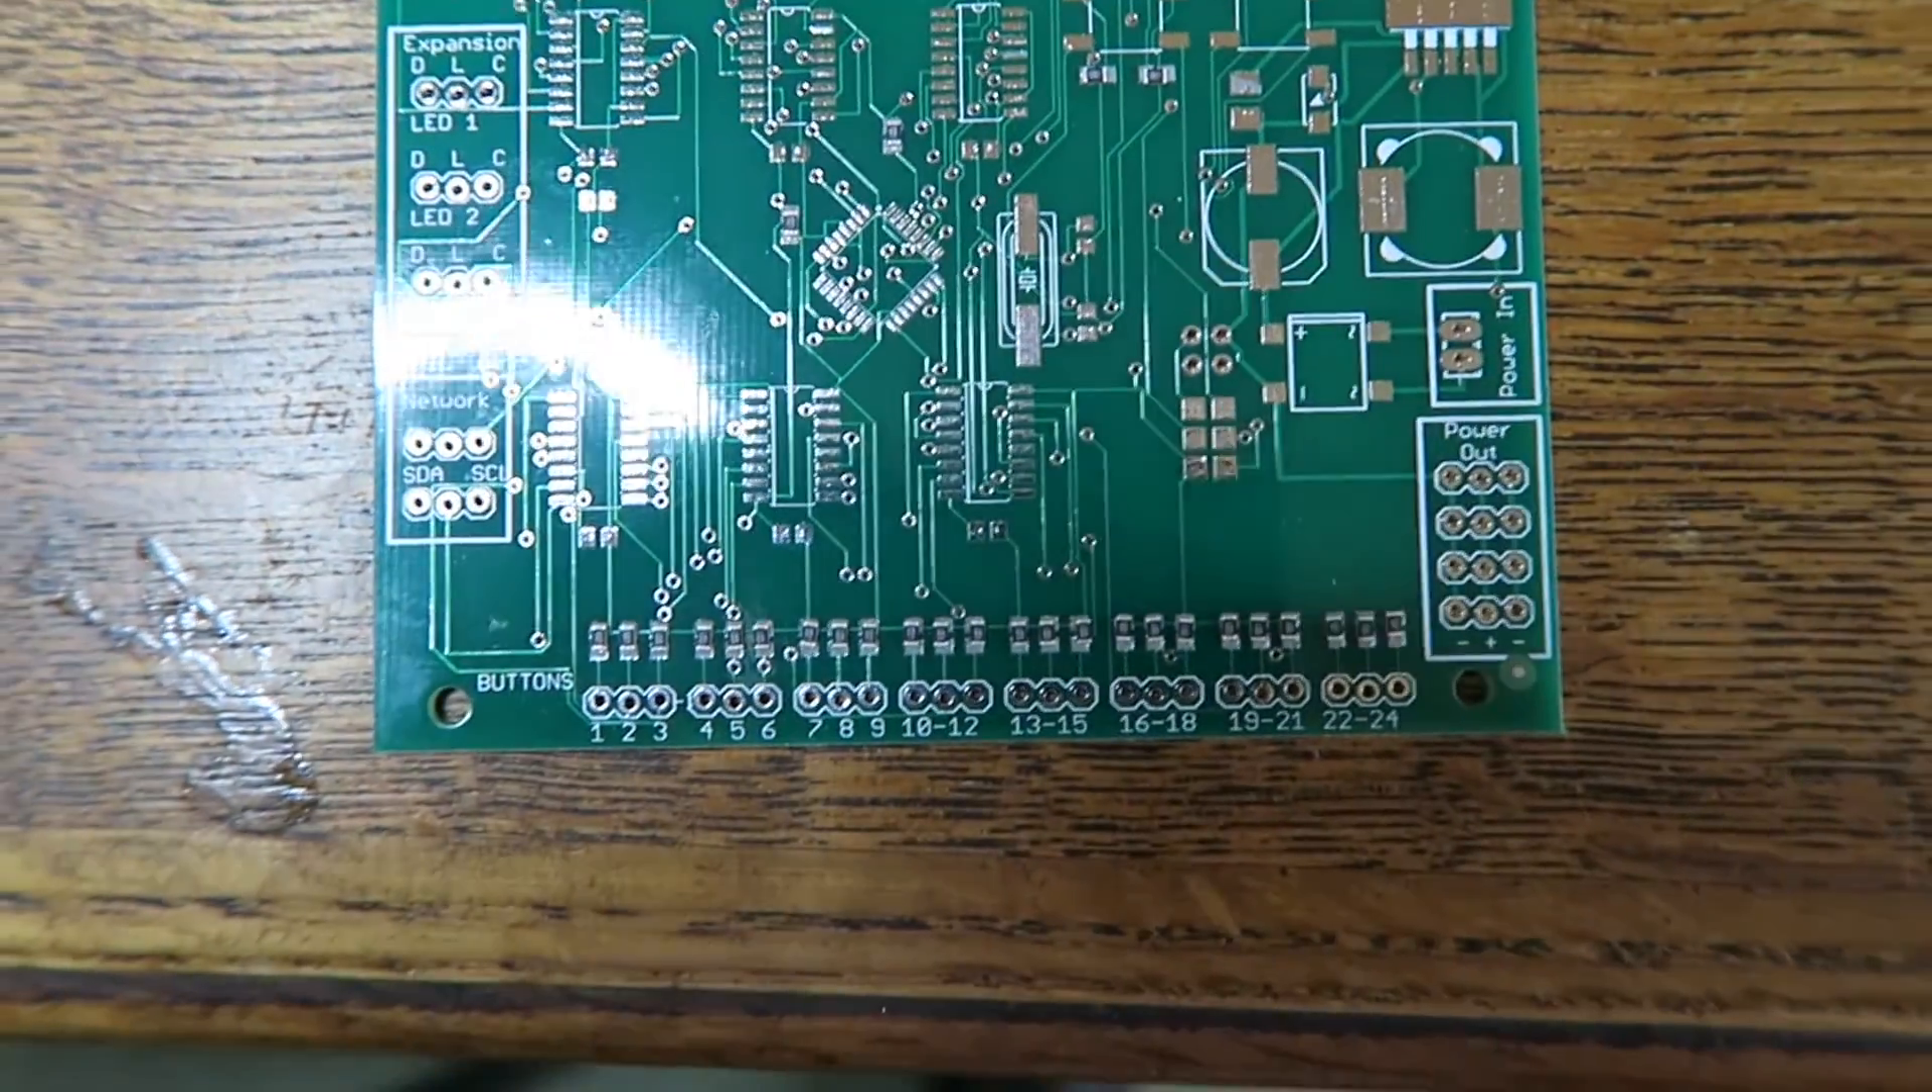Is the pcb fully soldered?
No.